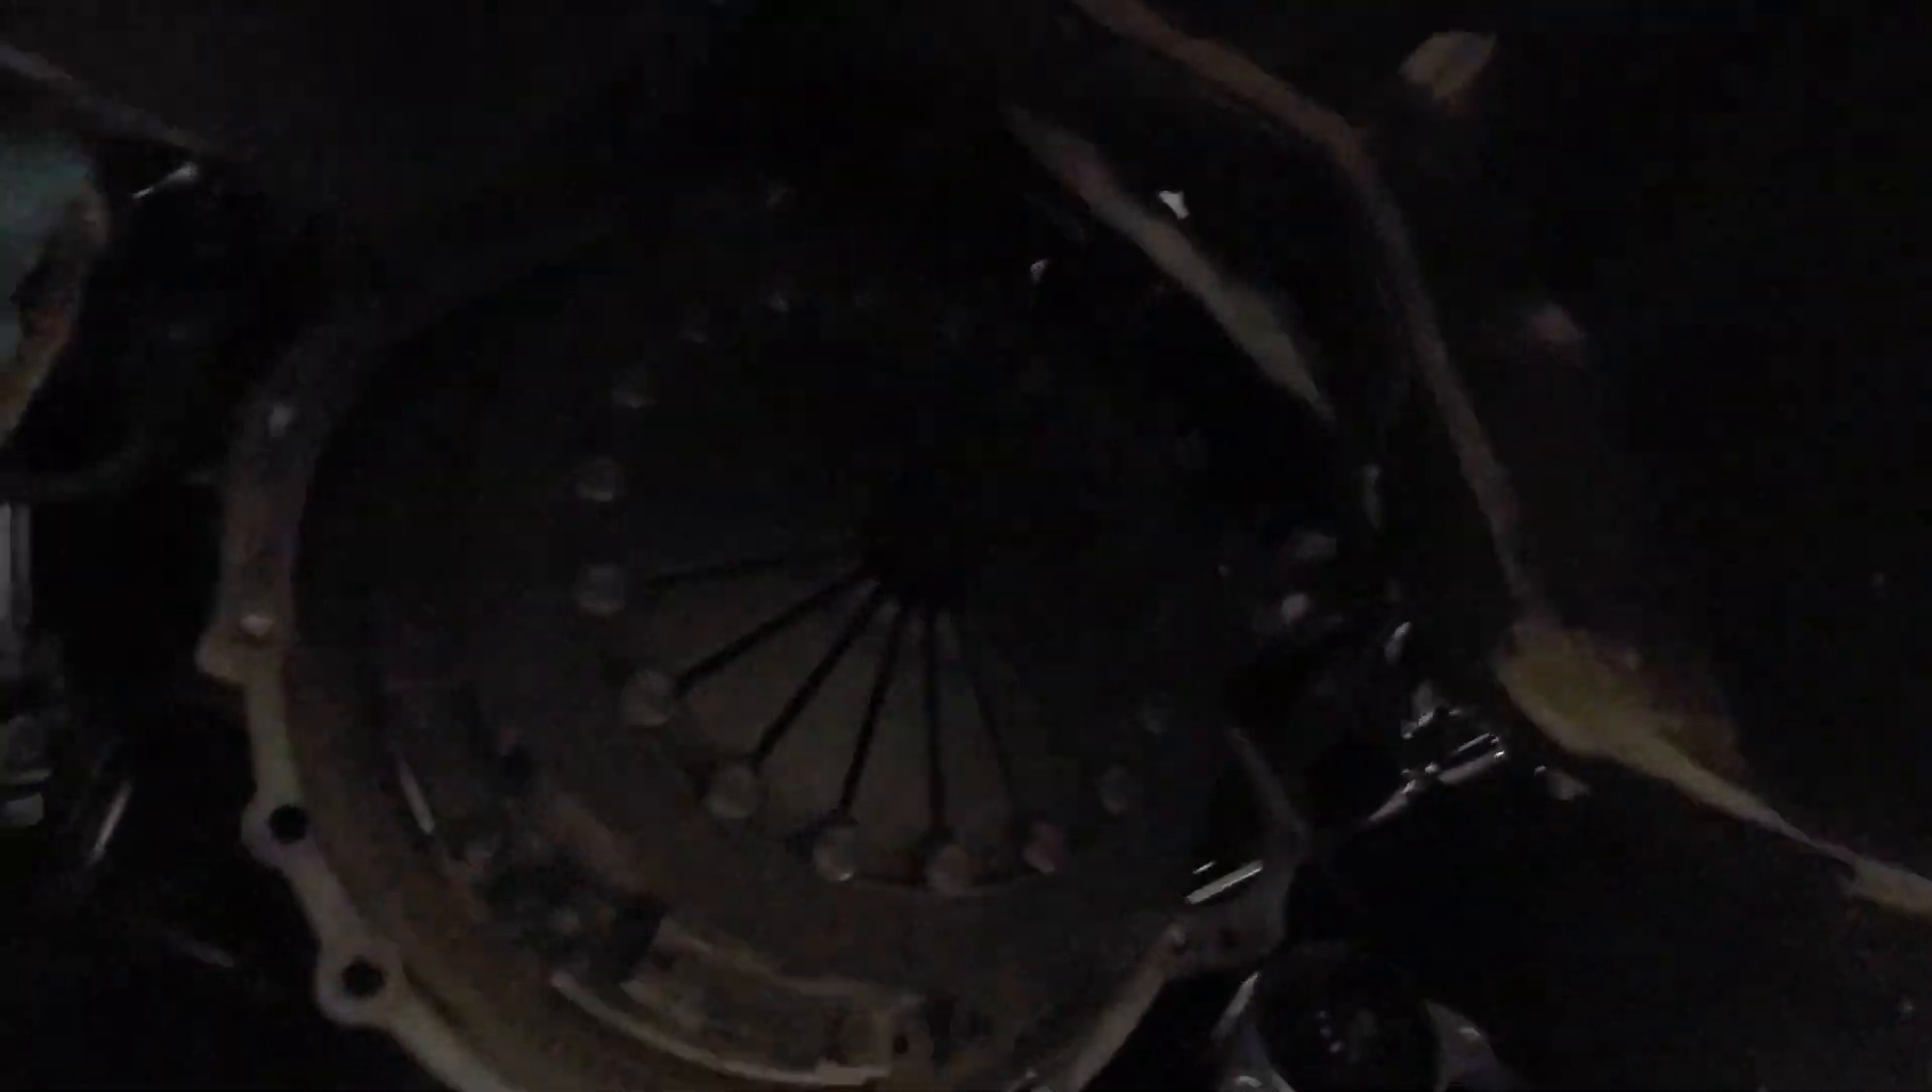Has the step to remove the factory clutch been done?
No.